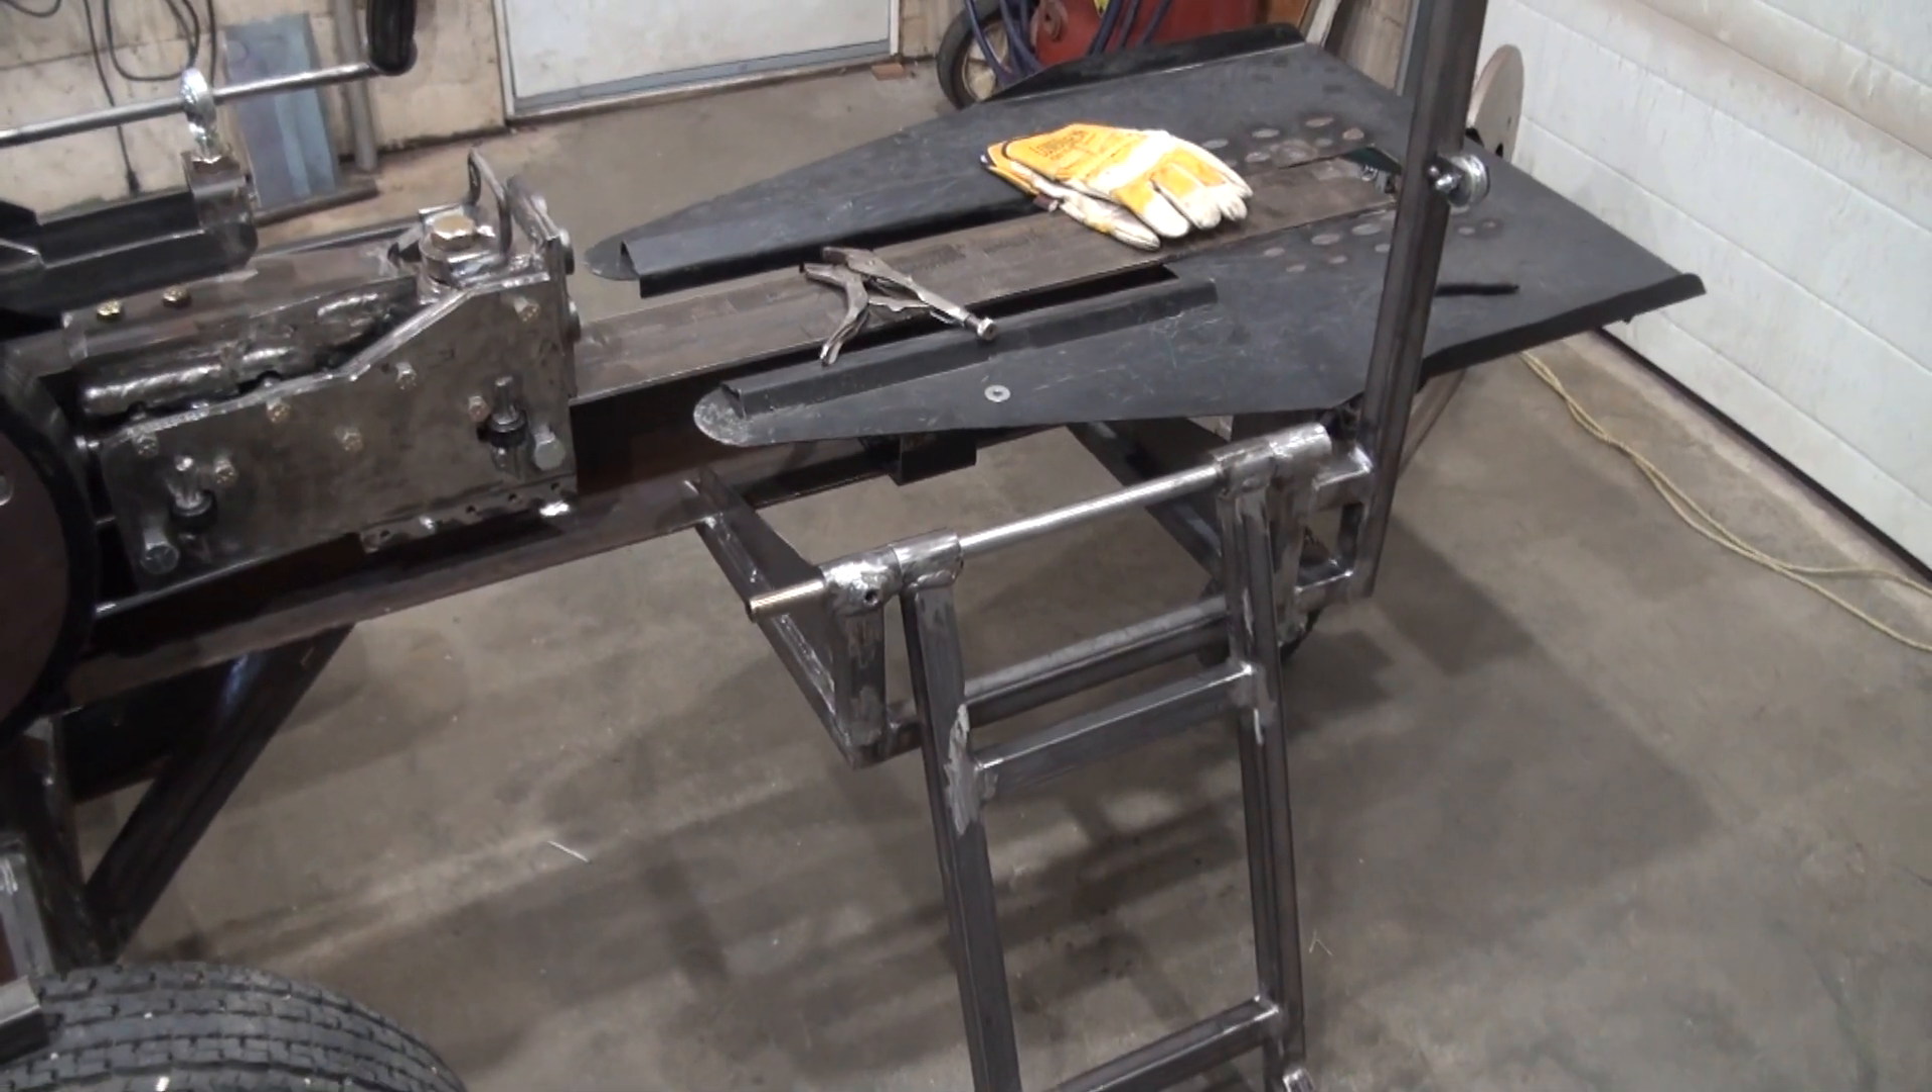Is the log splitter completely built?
No.